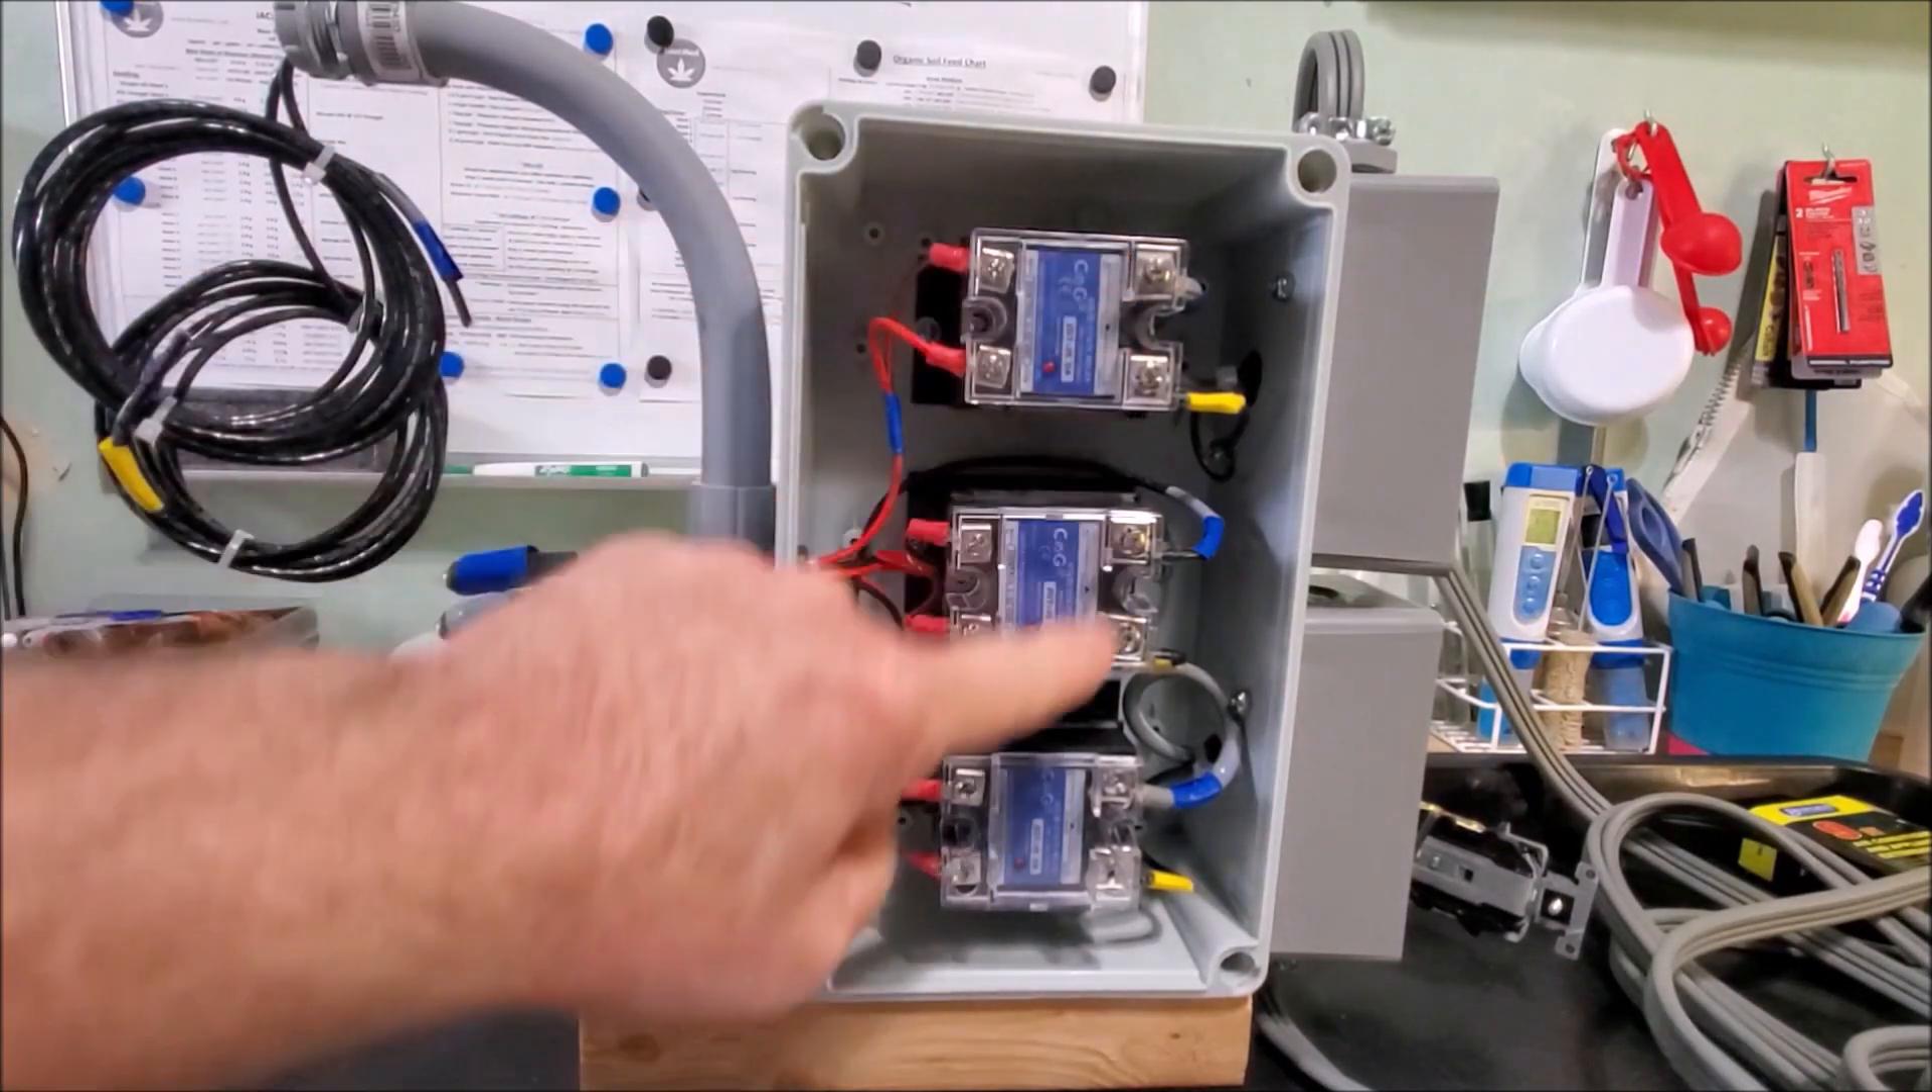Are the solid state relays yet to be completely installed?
No.